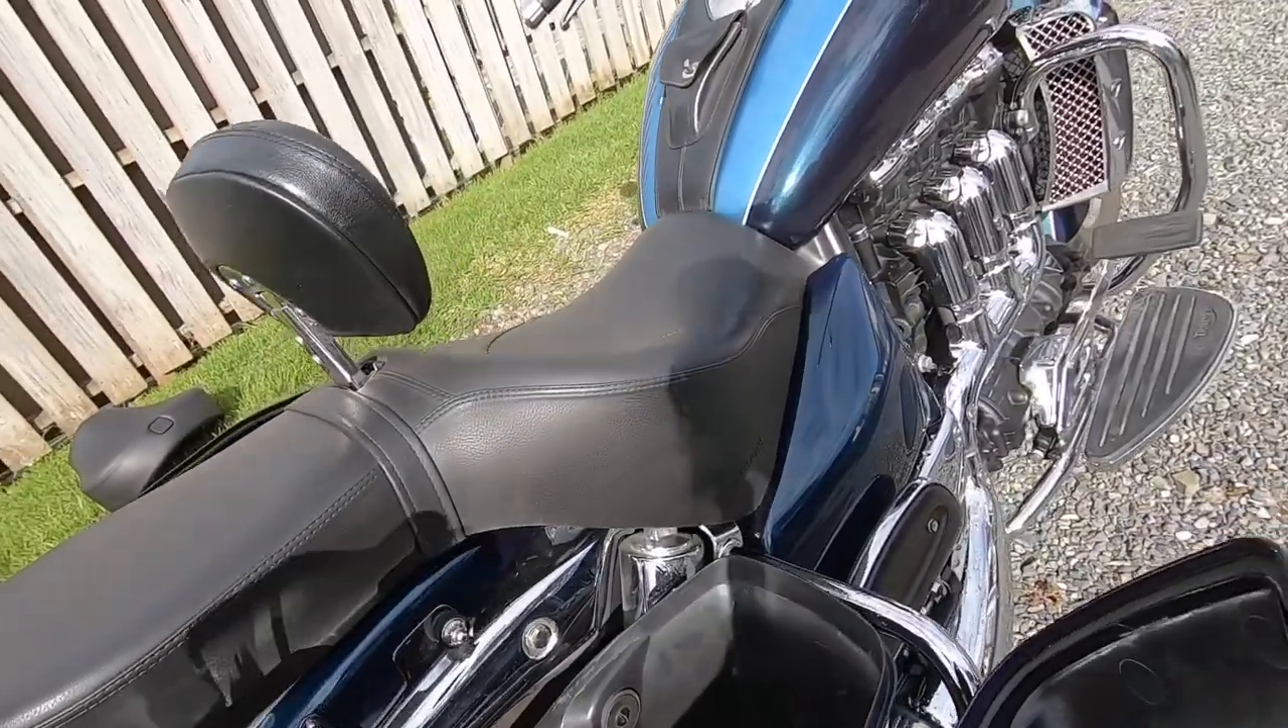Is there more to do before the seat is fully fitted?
No.